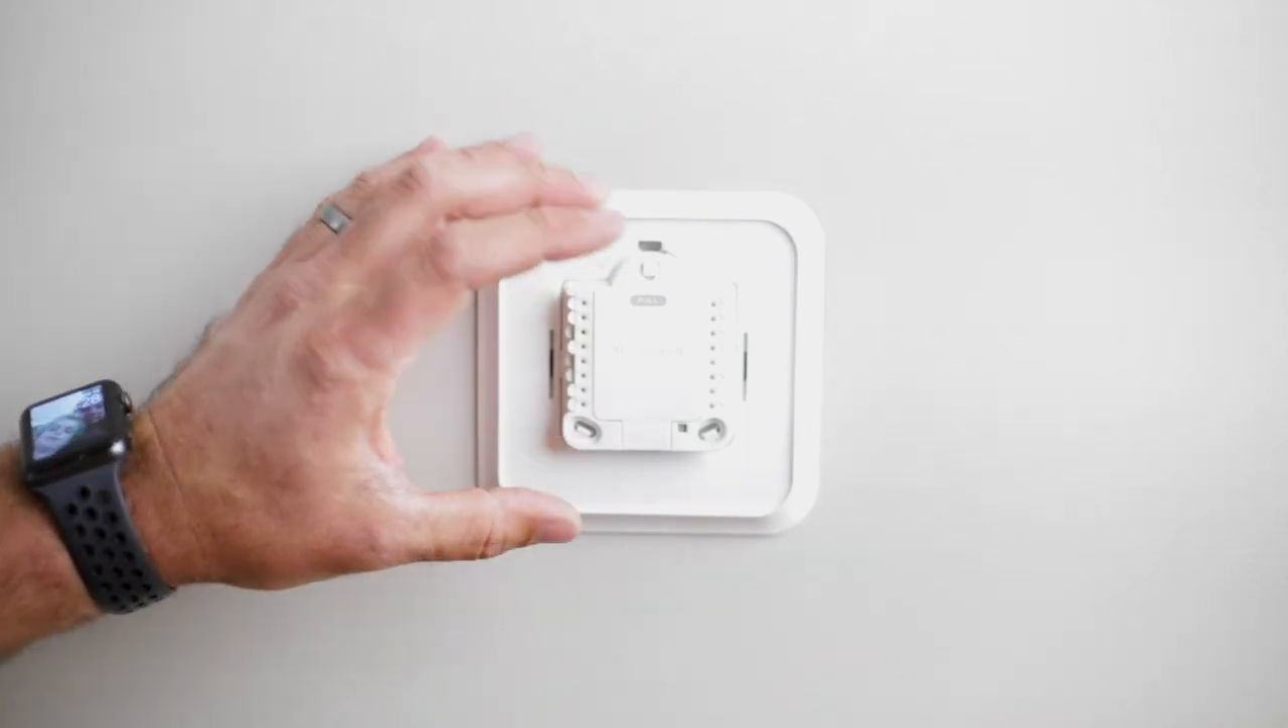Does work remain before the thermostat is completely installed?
Yes.